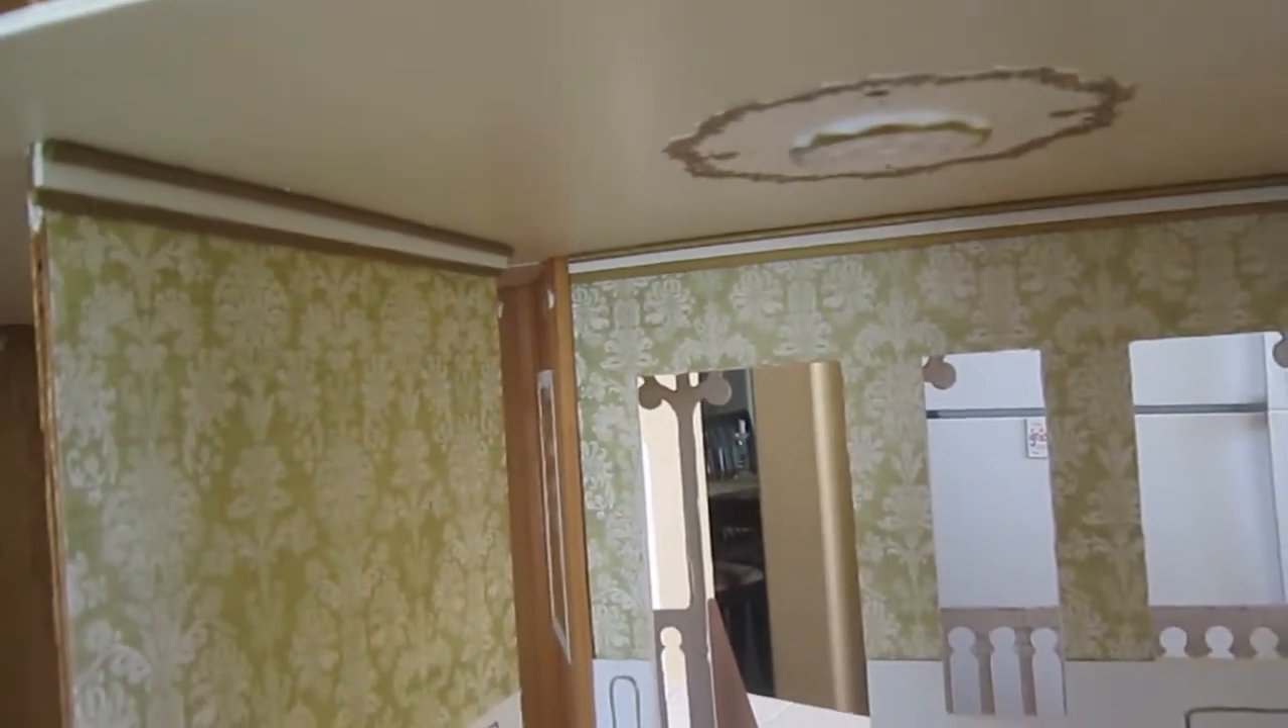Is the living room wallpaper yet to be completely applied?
No.